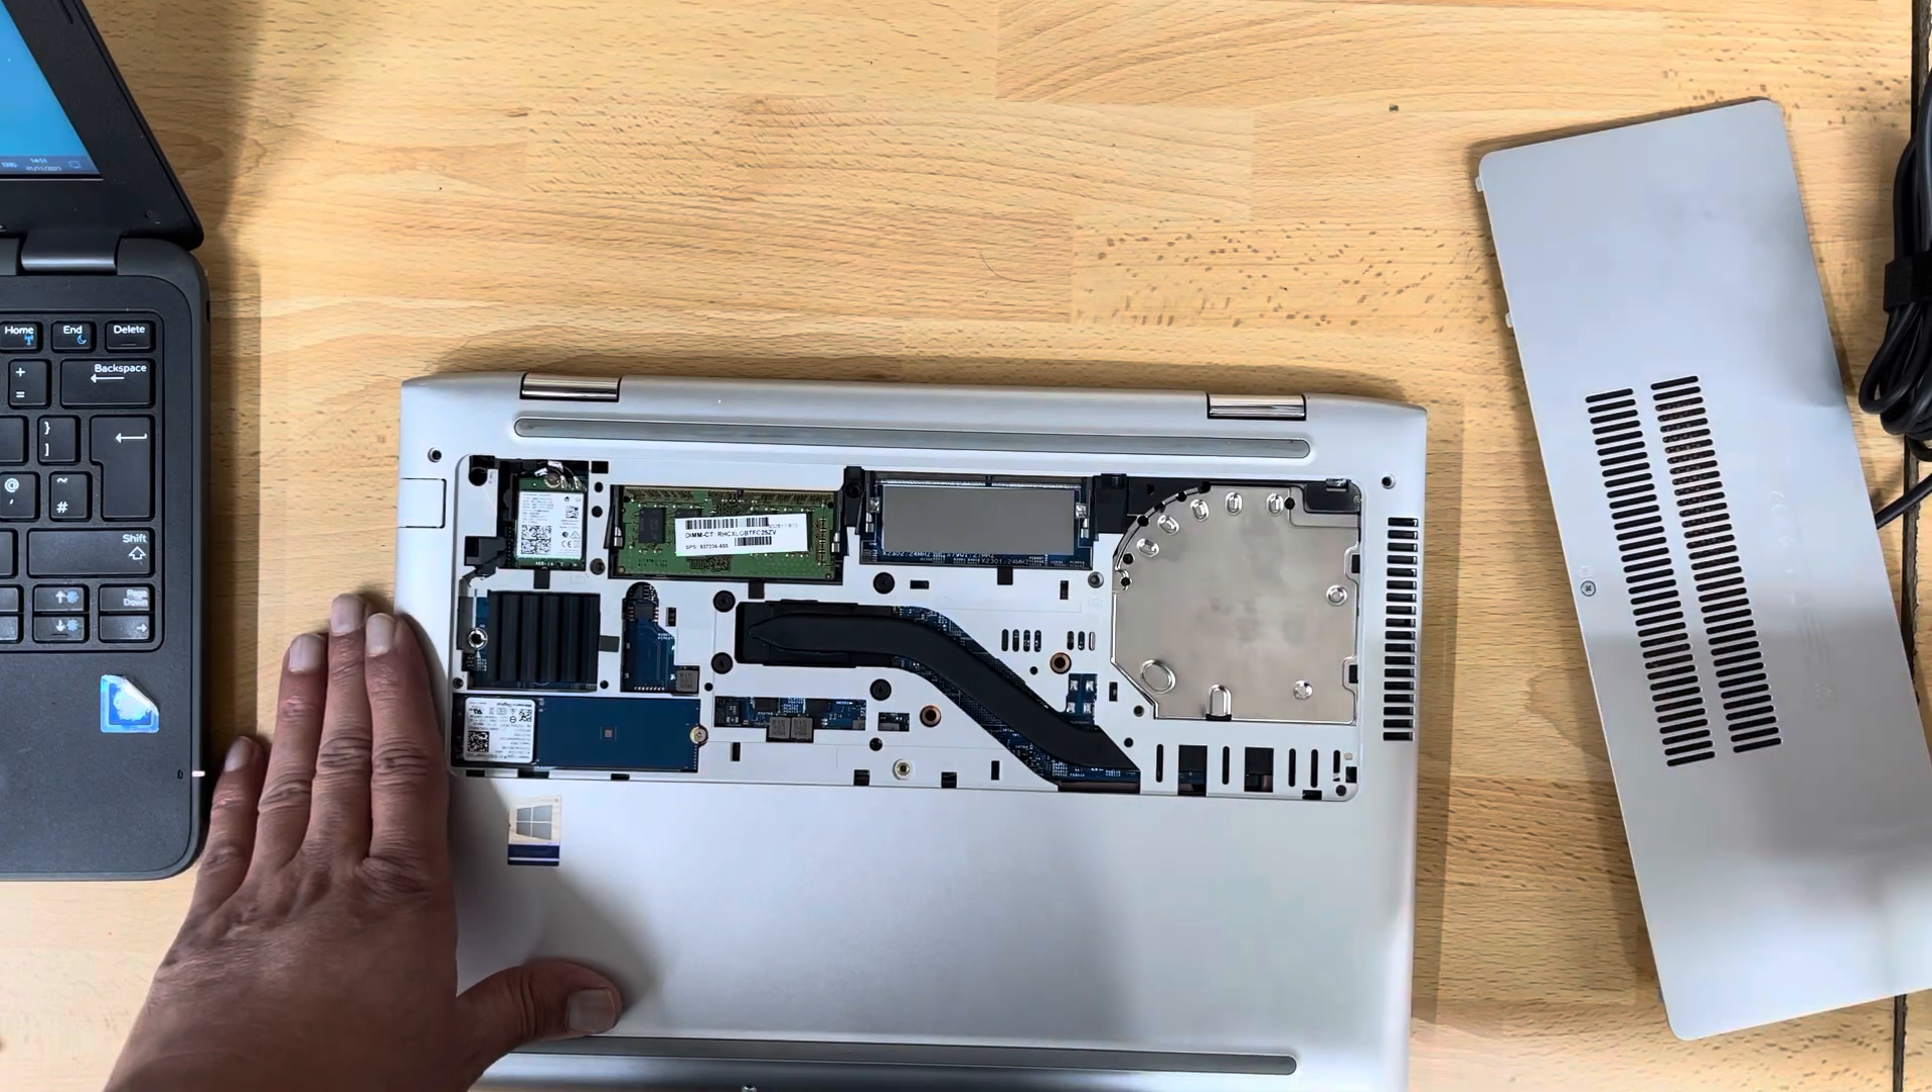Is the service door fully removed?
Yes.